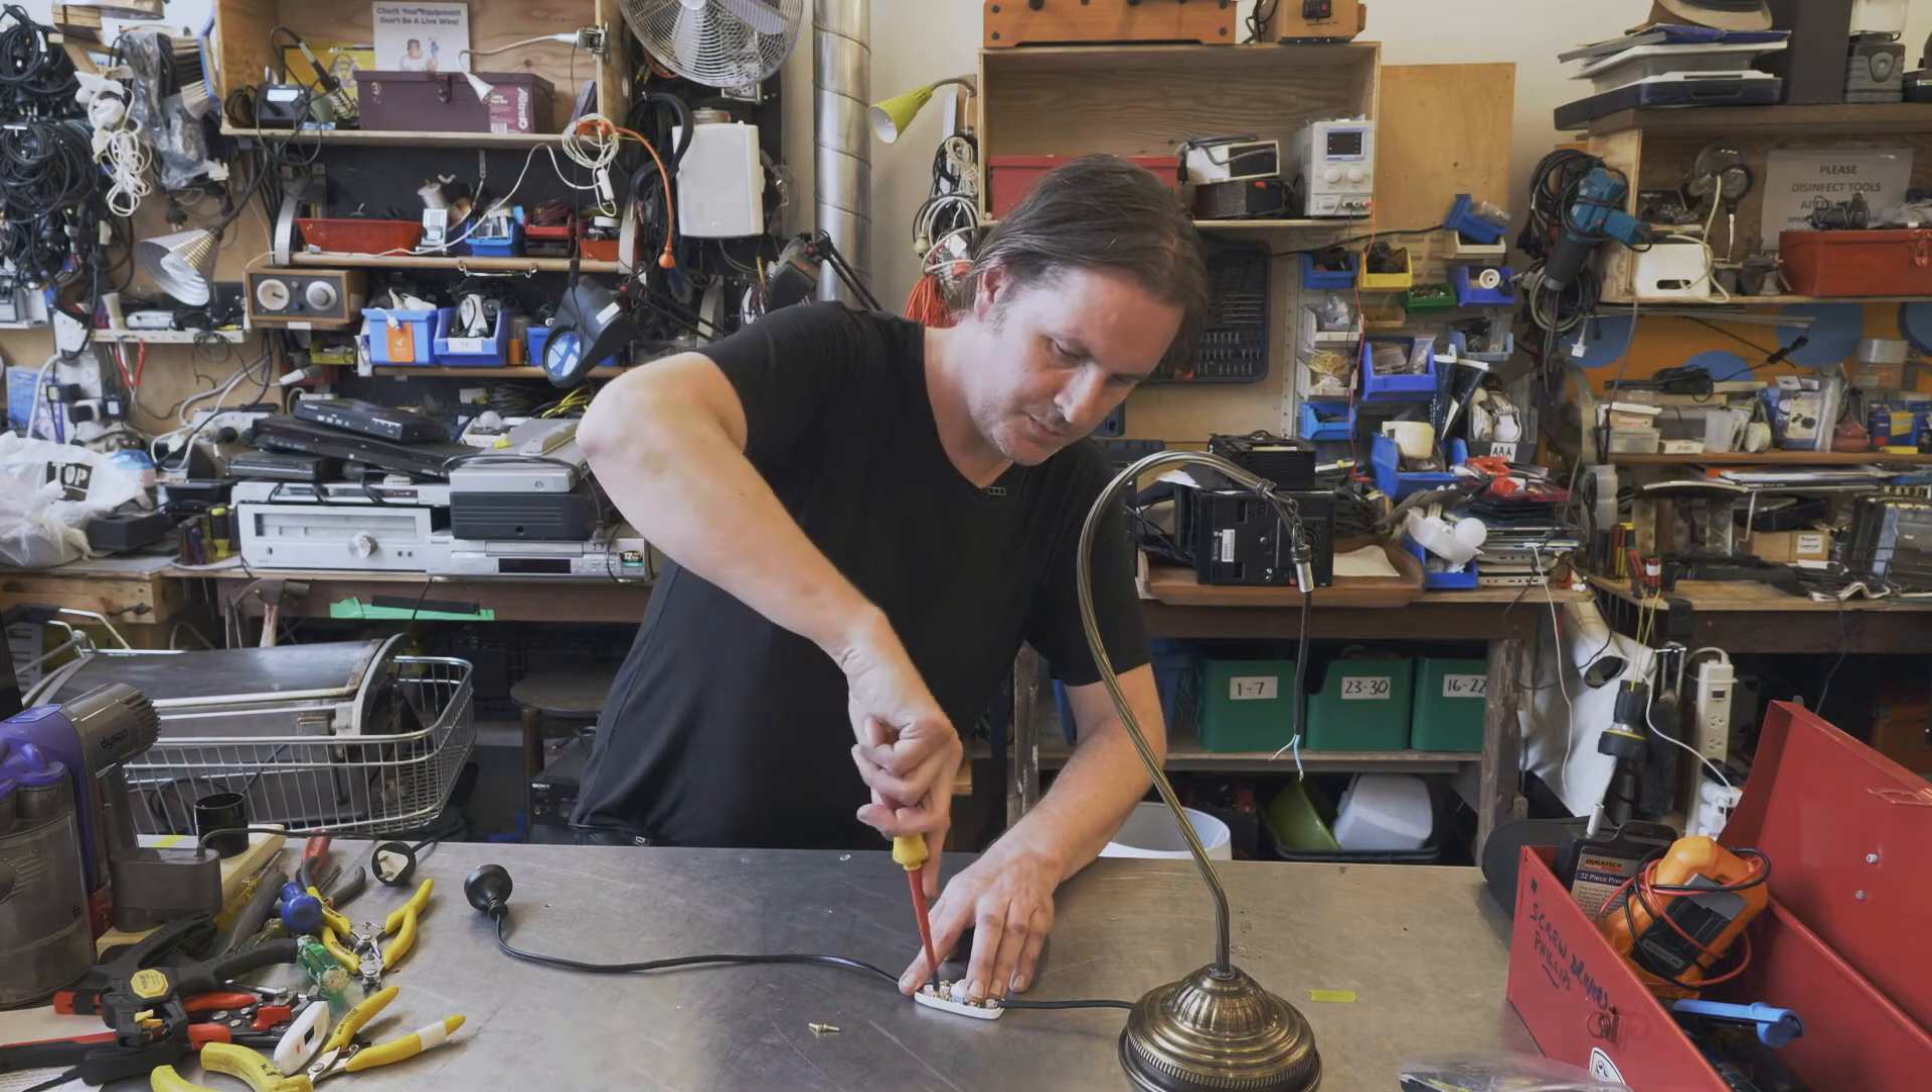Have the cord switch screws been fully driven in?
No.